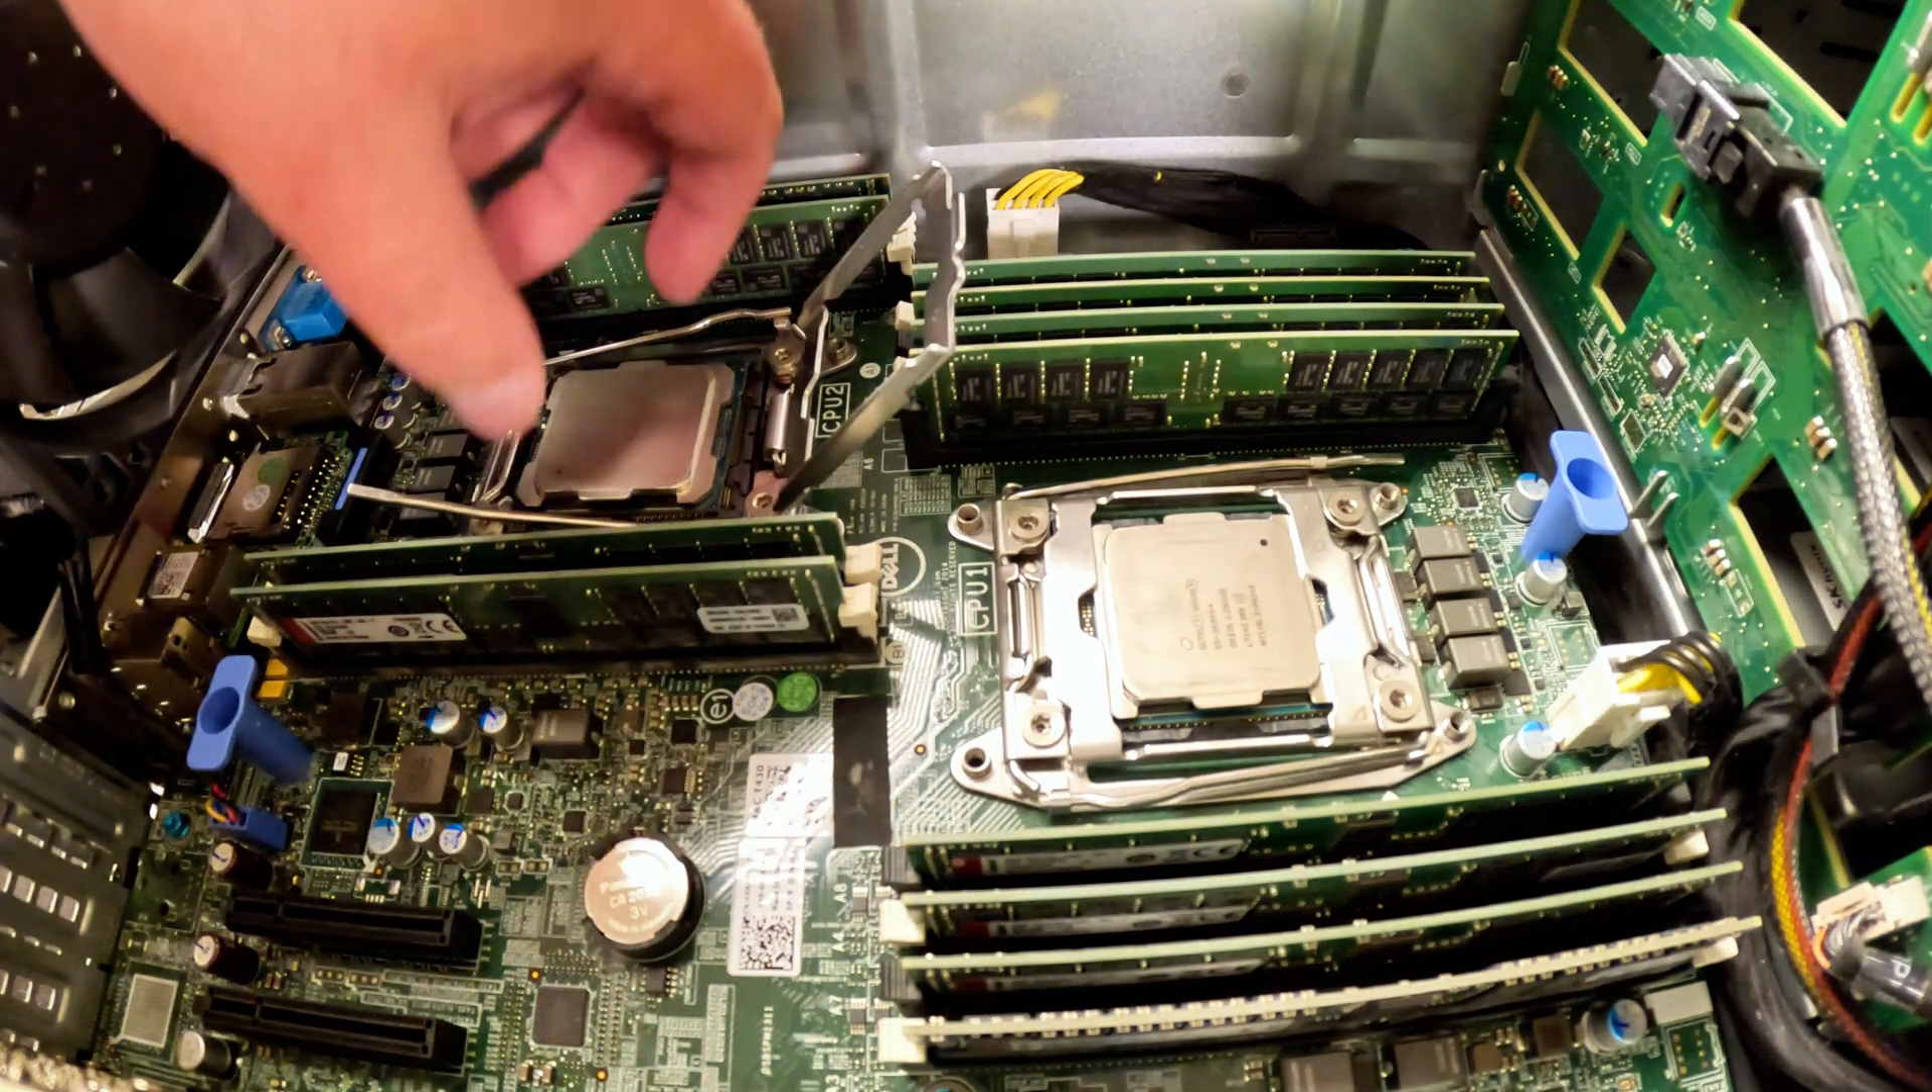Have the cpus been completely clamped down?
No.